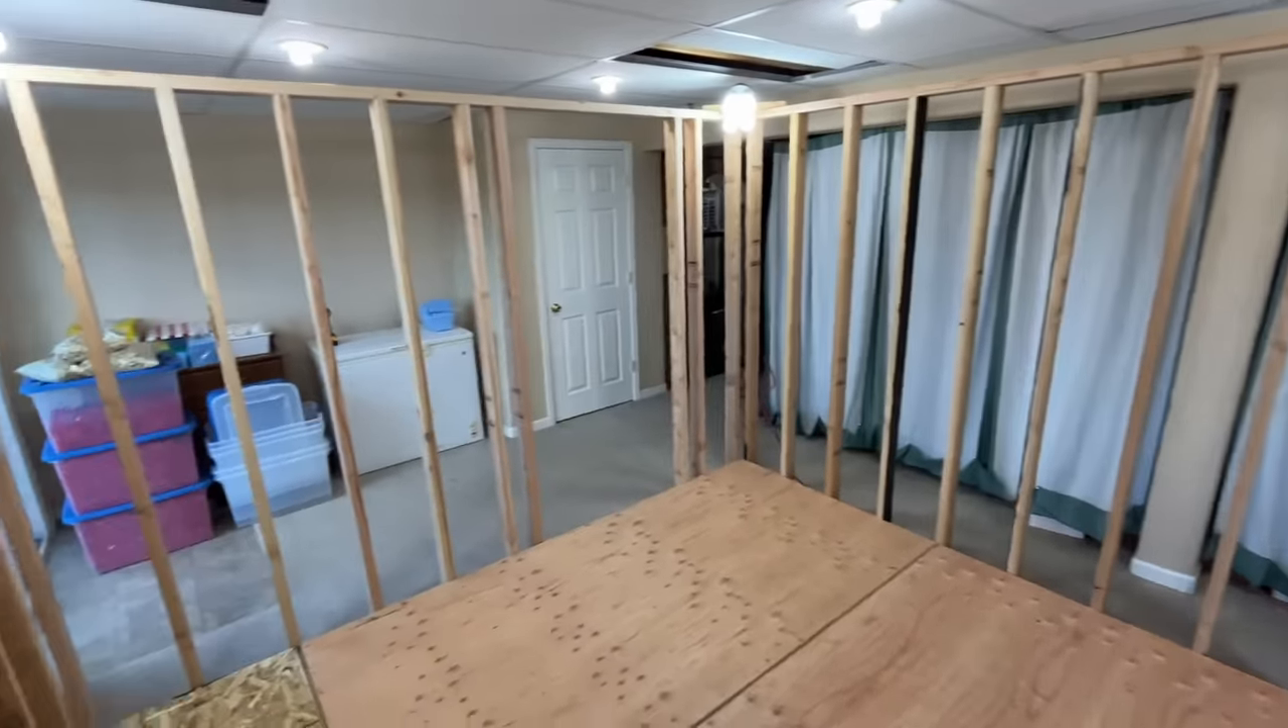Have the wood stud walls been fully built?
Yes.